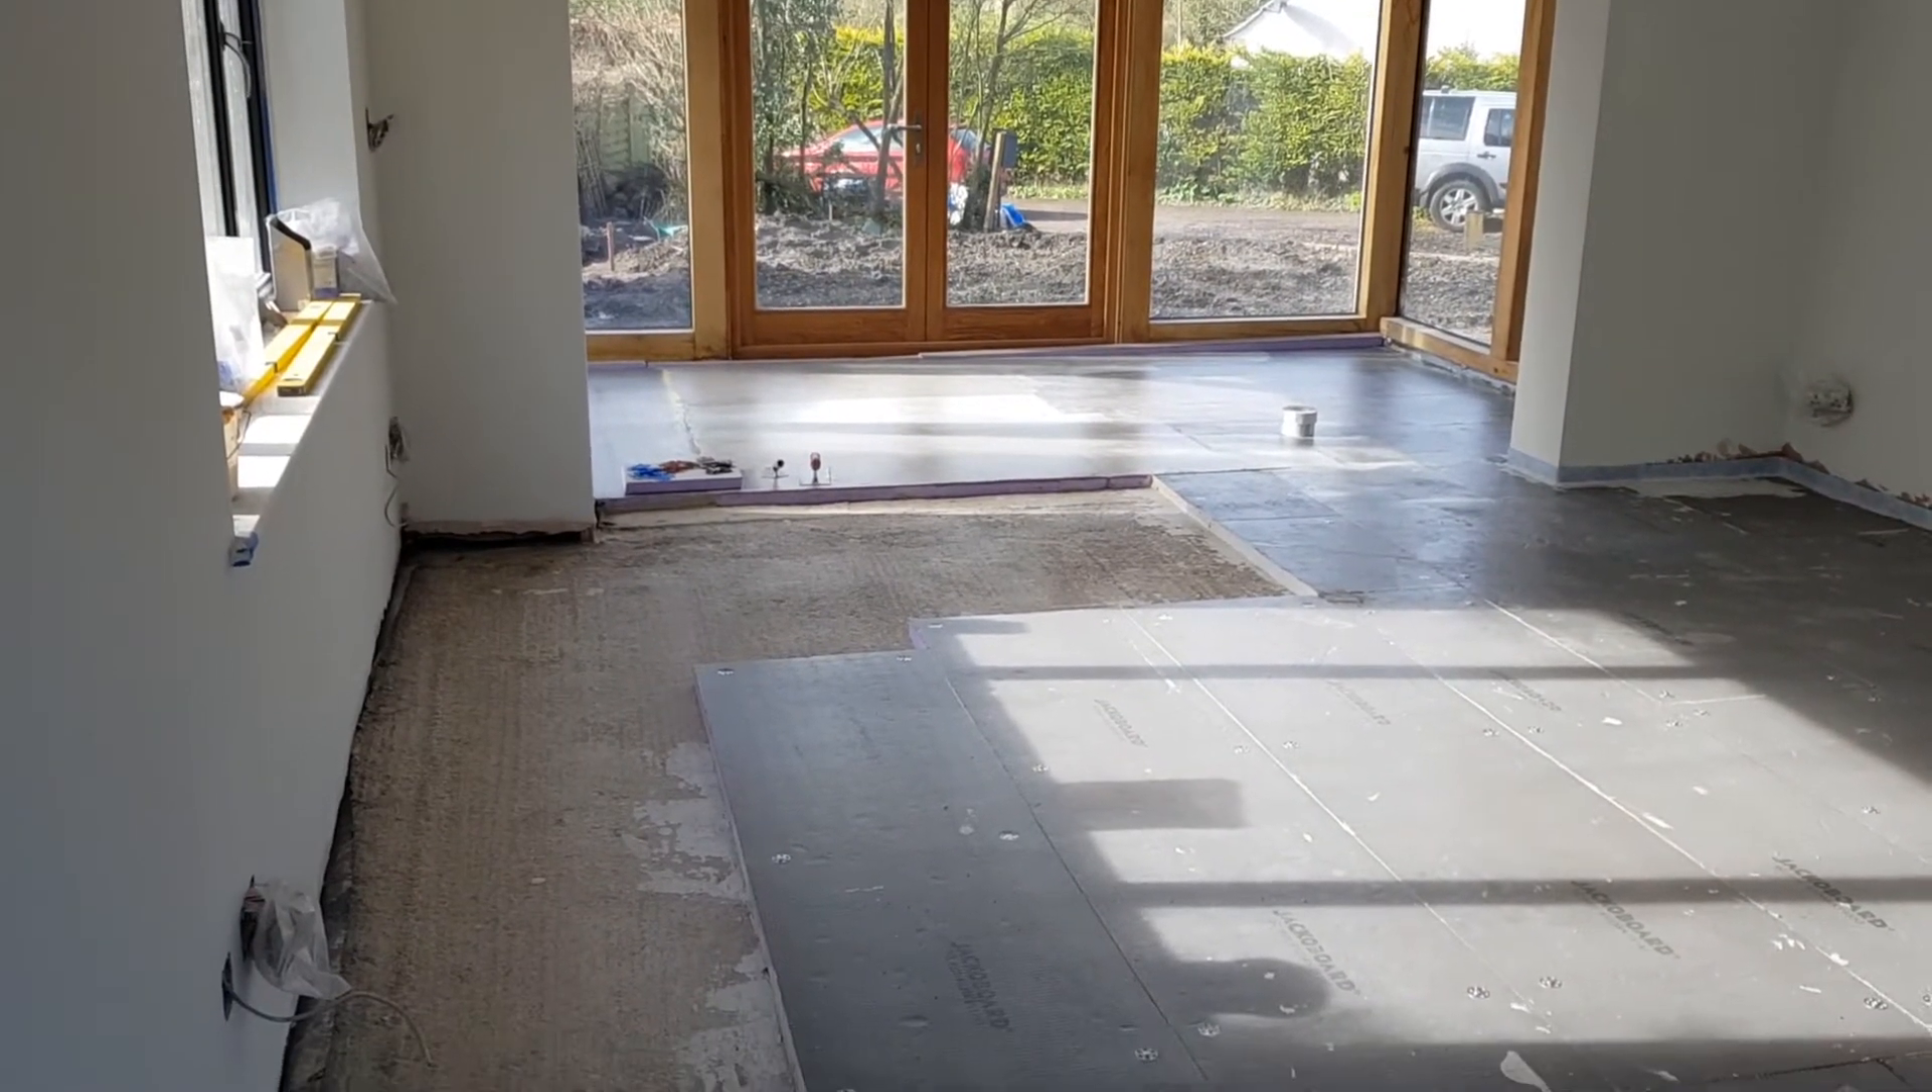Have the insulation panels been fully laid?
No.